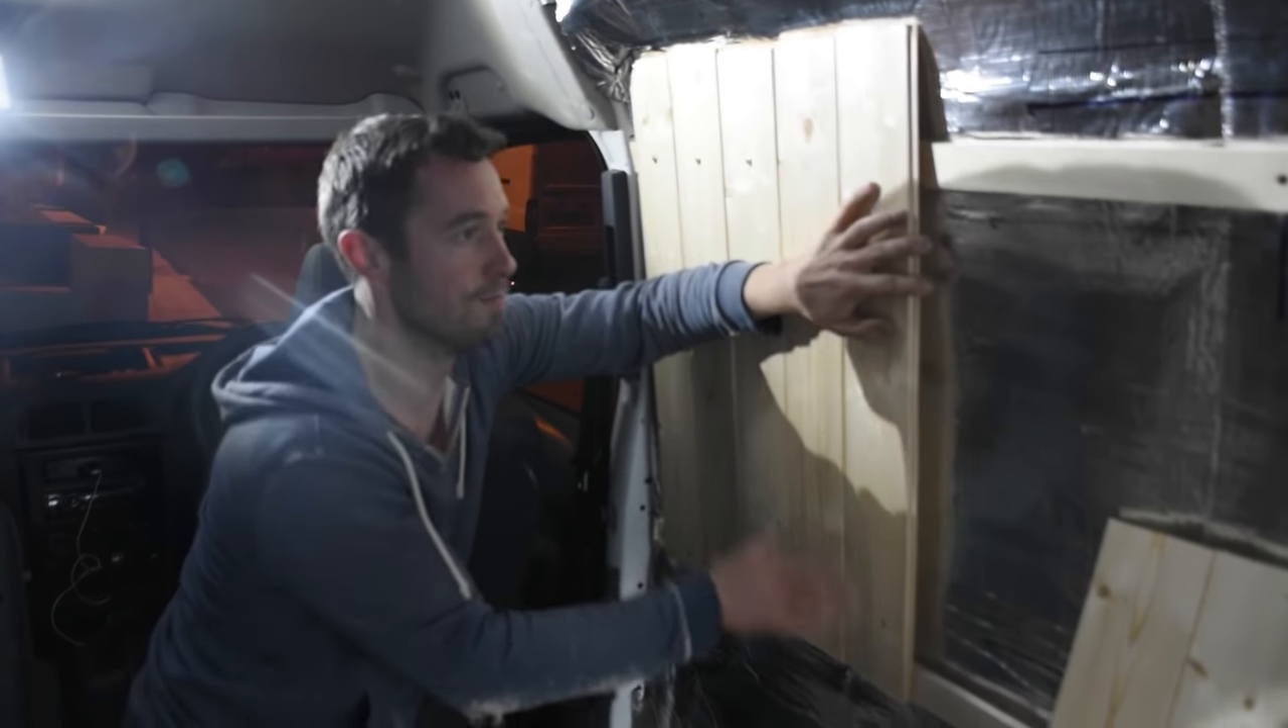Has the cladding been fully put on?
No.